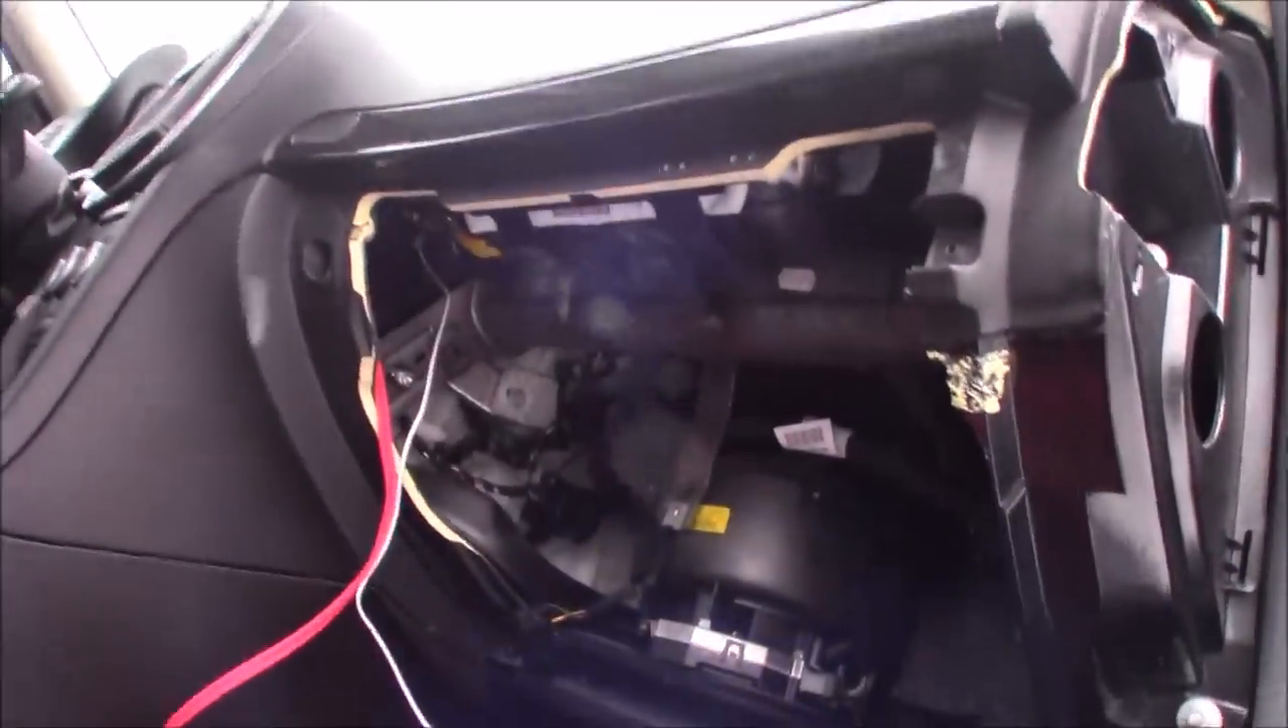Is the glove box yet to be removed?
No.